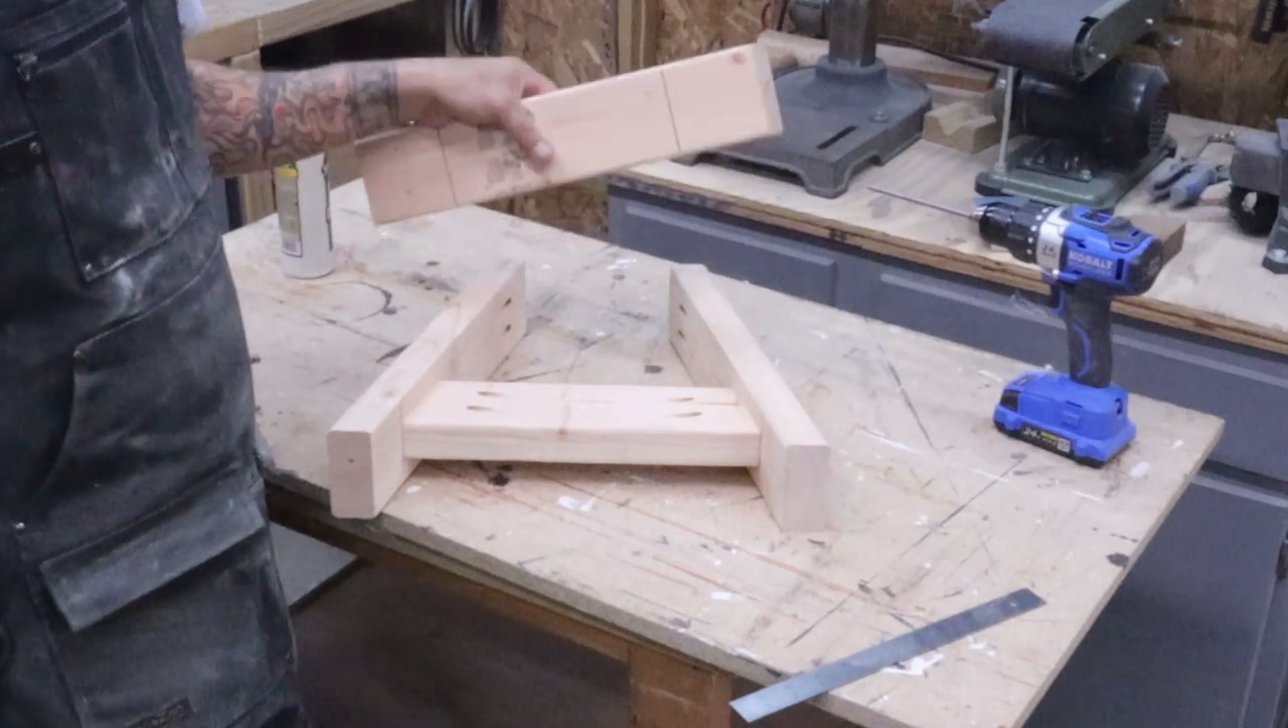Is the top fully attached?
No.